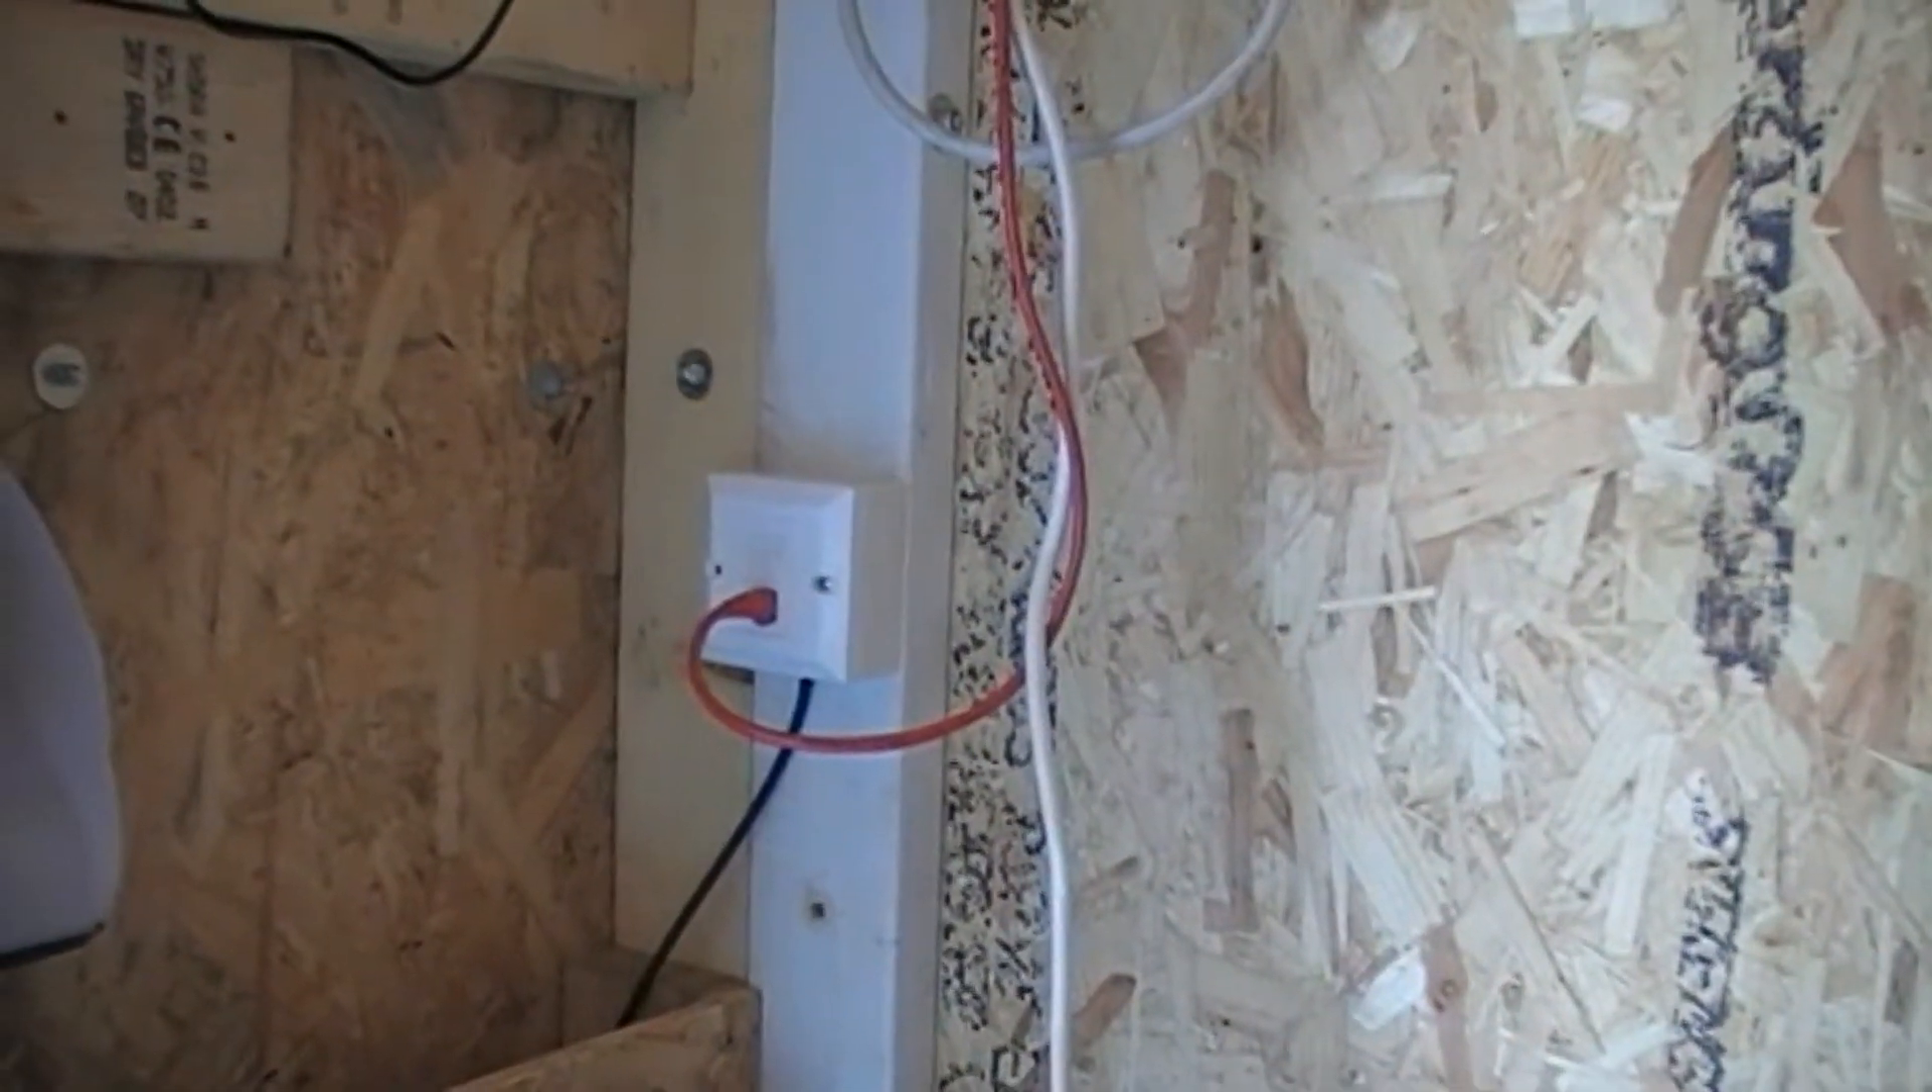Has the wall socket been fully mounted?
Yes.